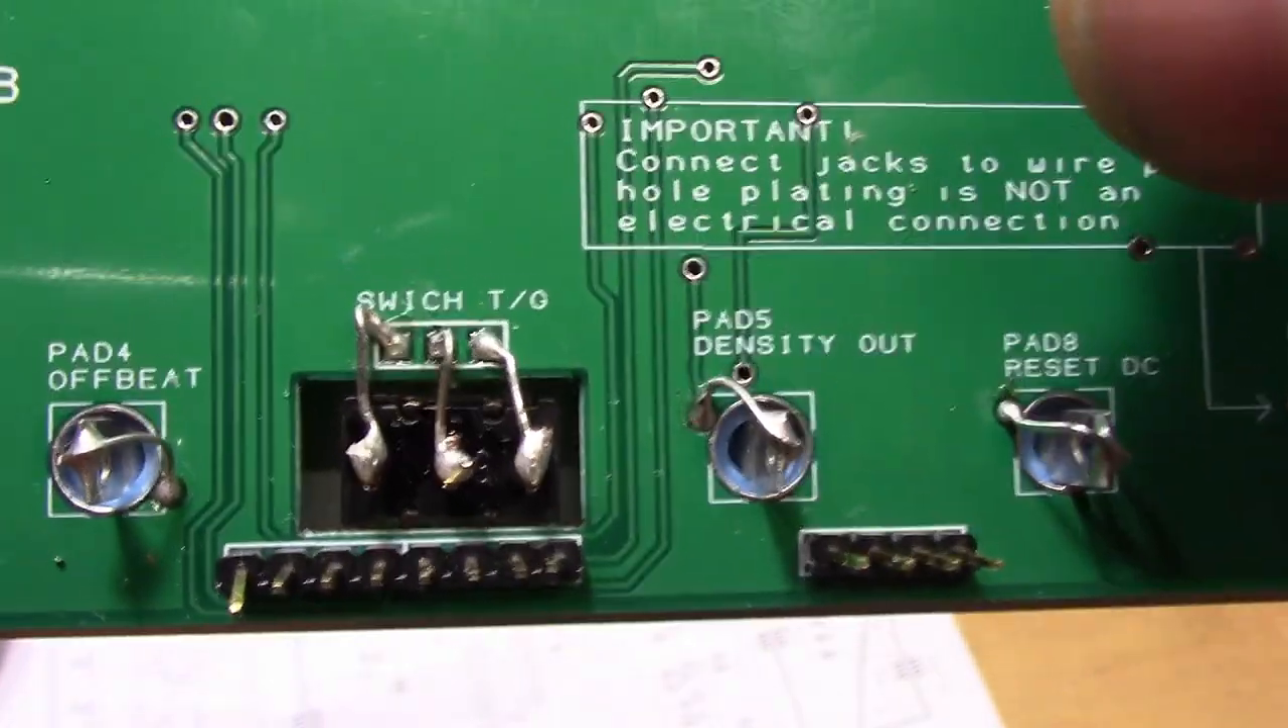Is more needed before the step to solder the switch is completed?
No.